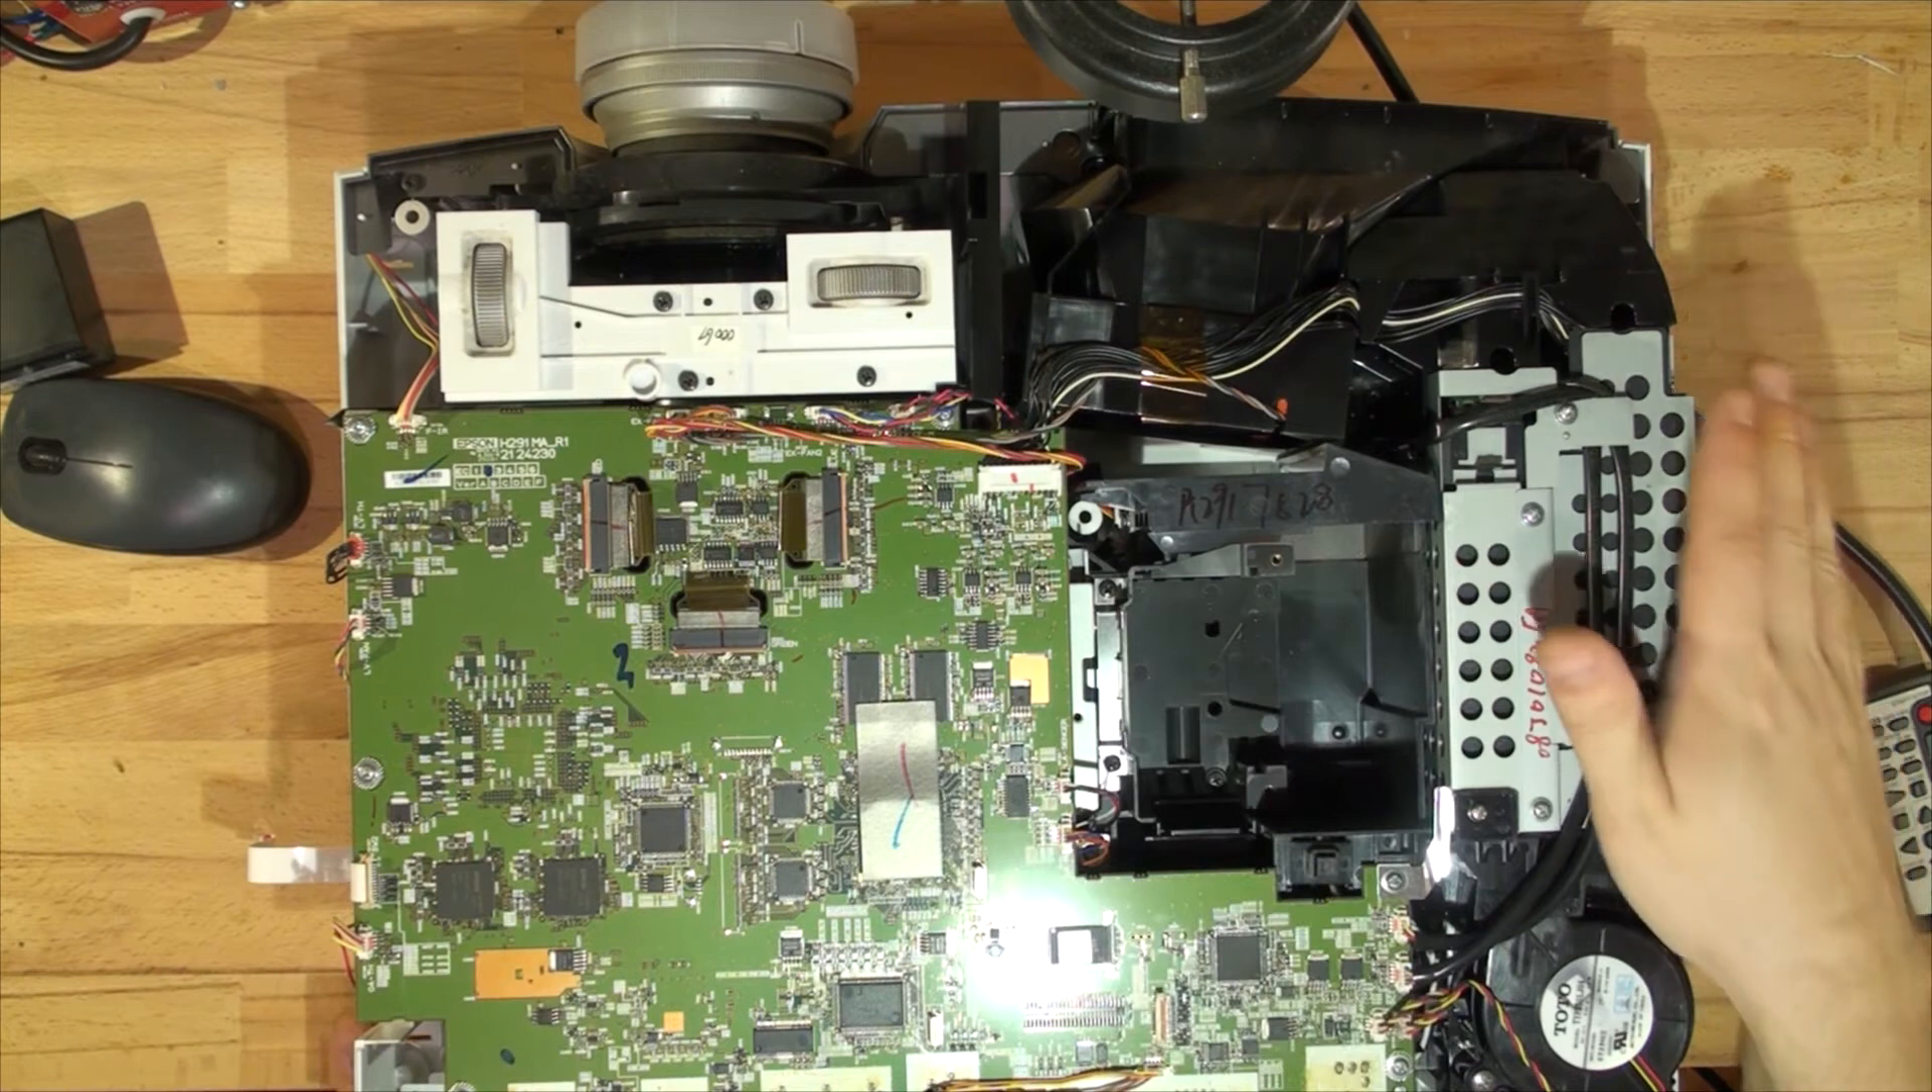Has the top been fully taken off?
Yes.